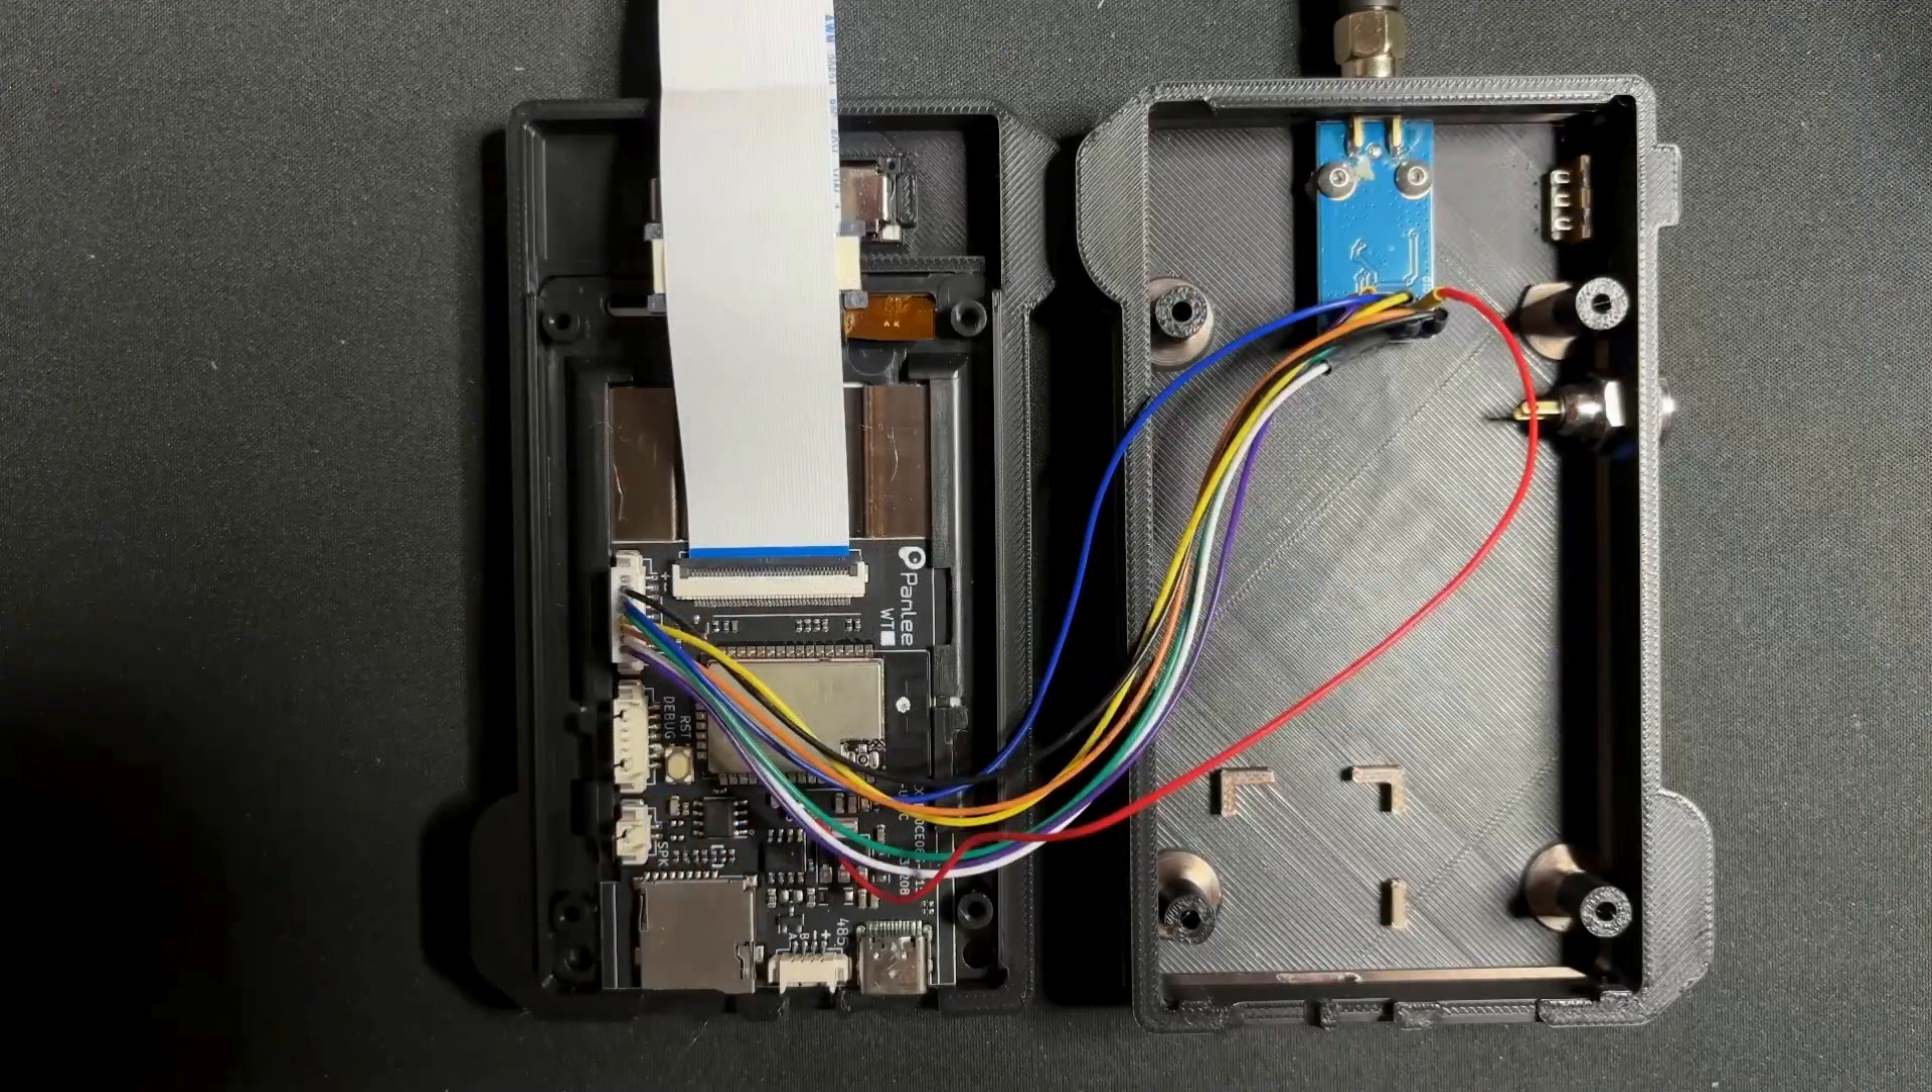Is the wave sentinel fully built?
No.